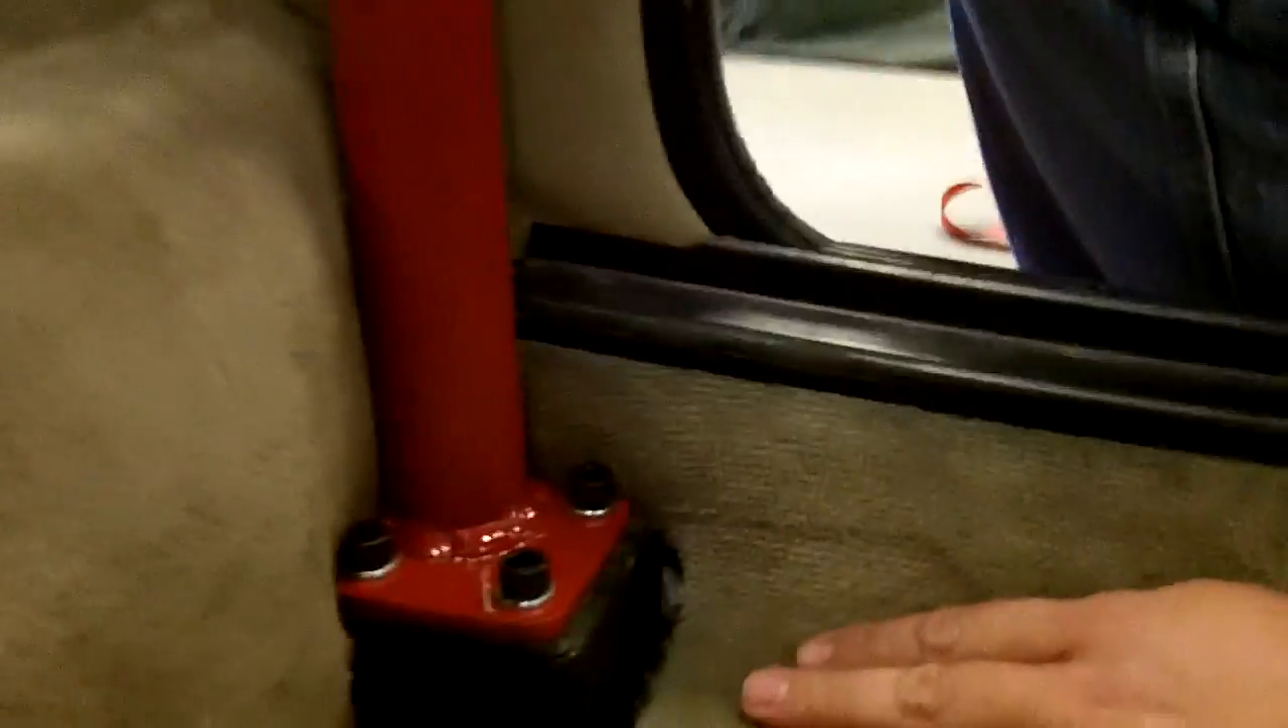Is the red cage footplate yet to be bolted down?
No.